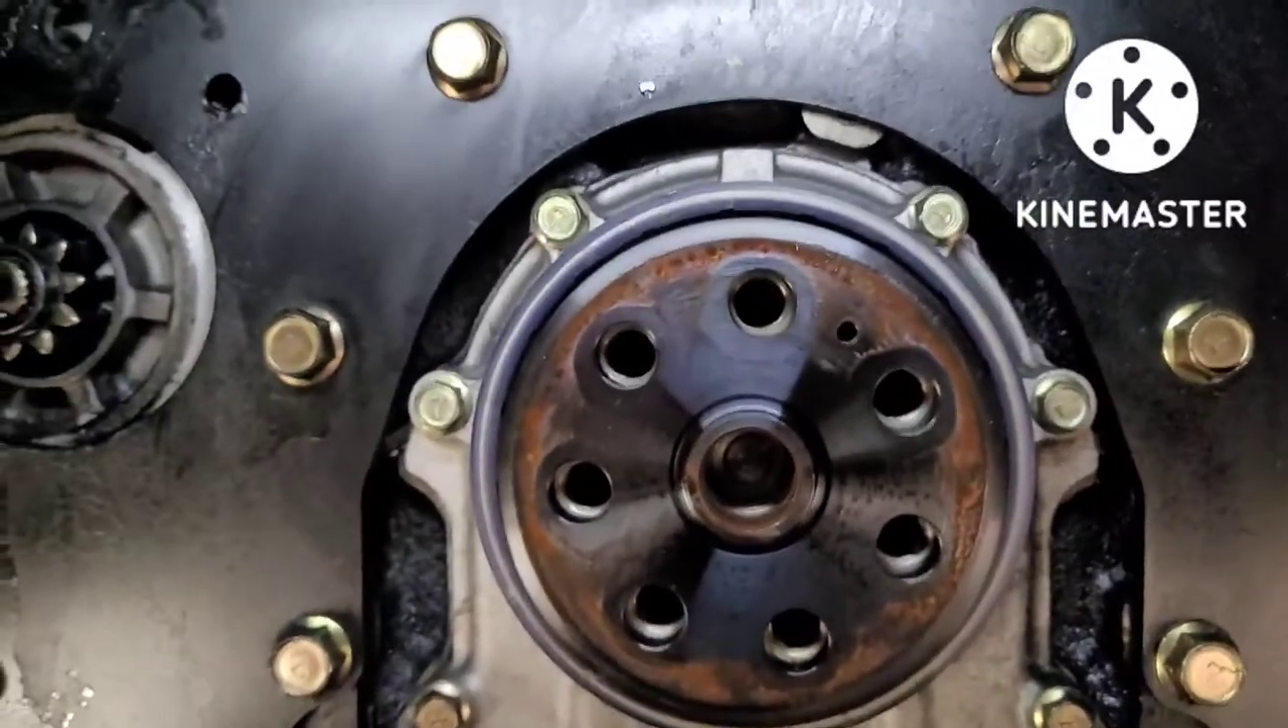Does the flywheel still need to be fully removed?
No.